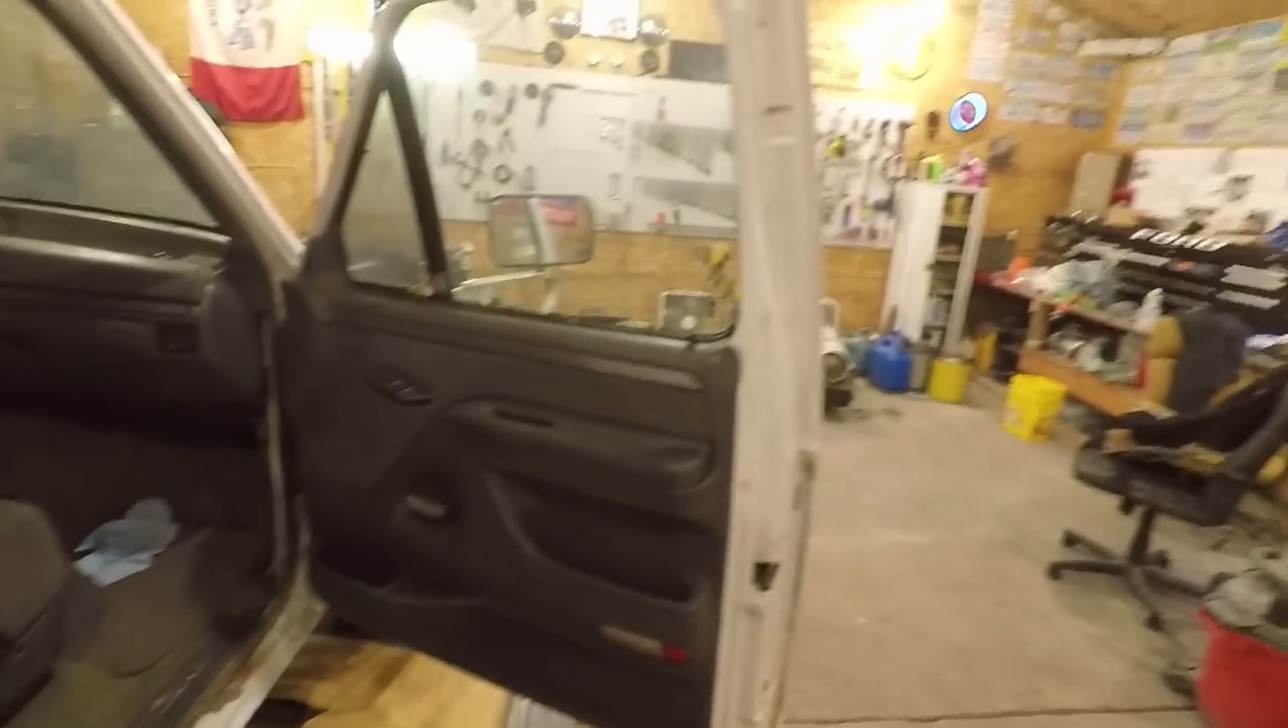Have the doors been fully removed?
No.